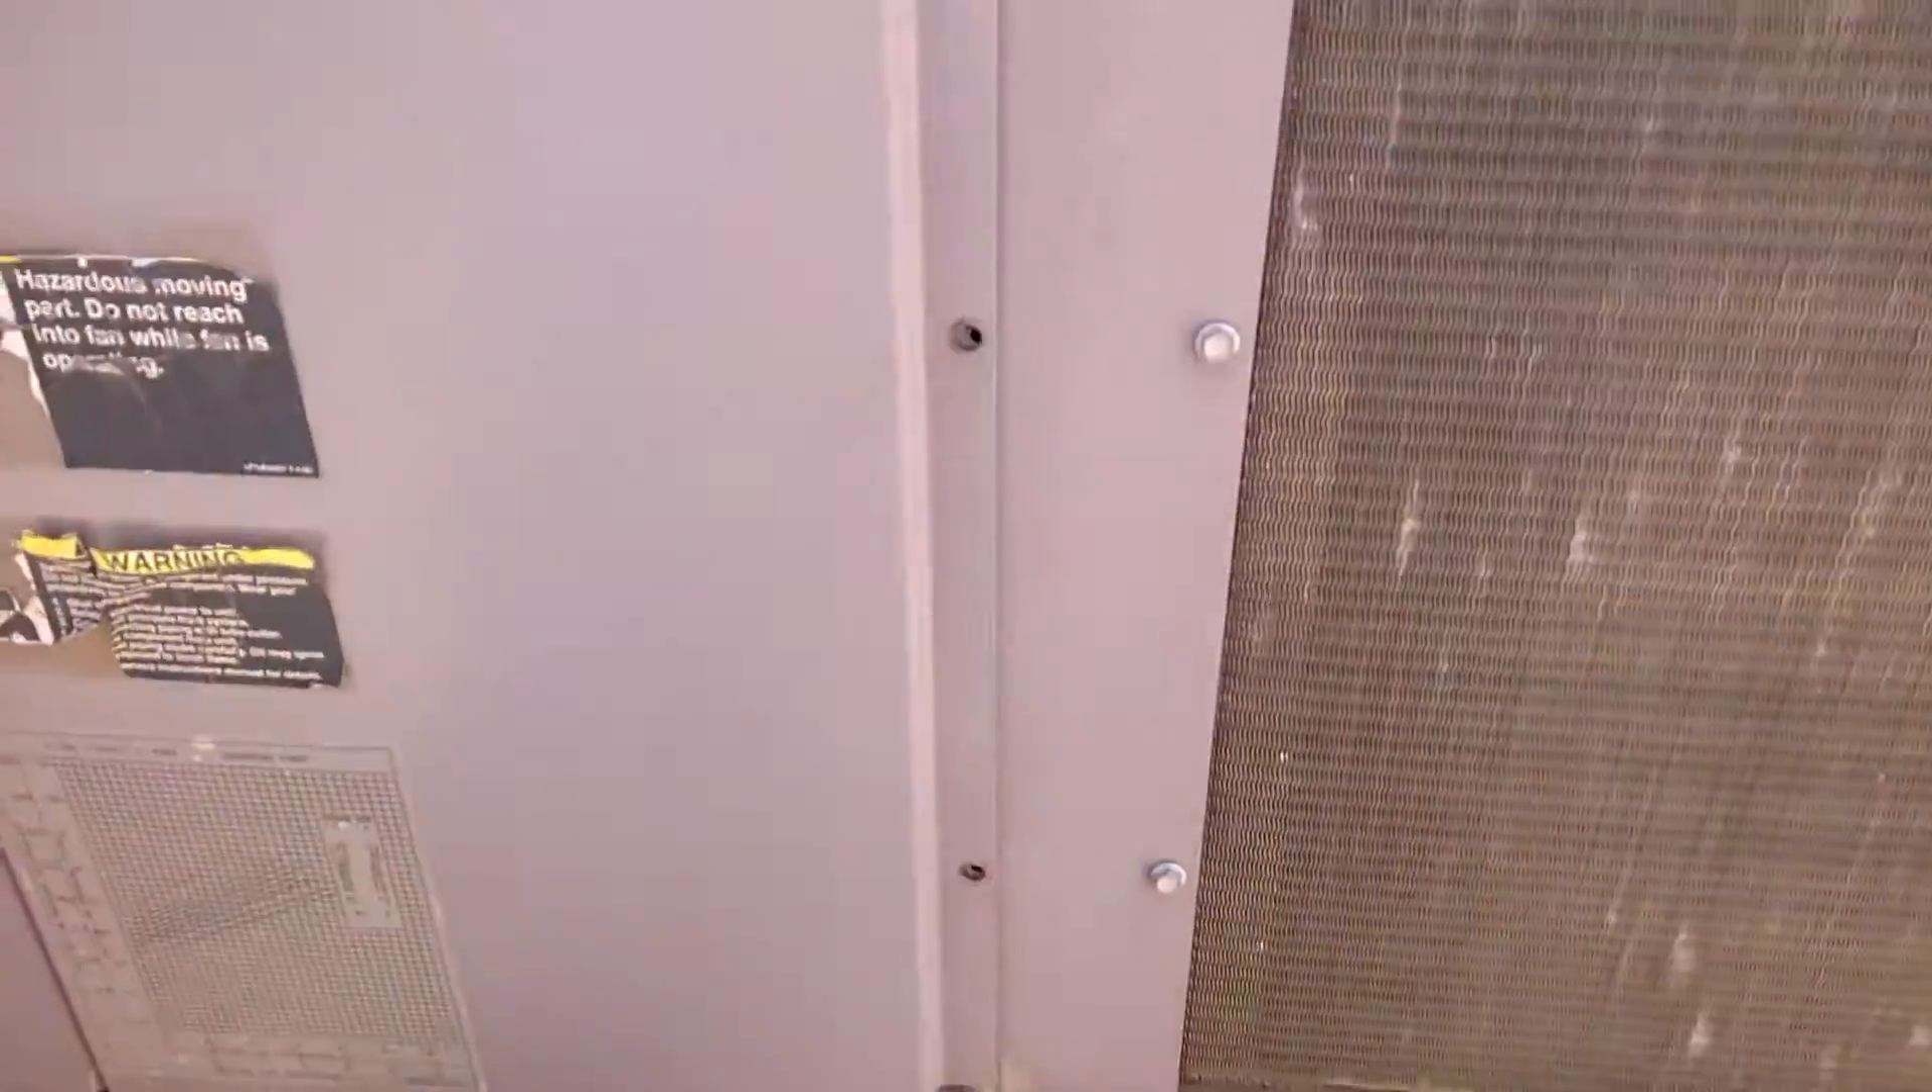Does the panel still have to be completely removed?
Yes.